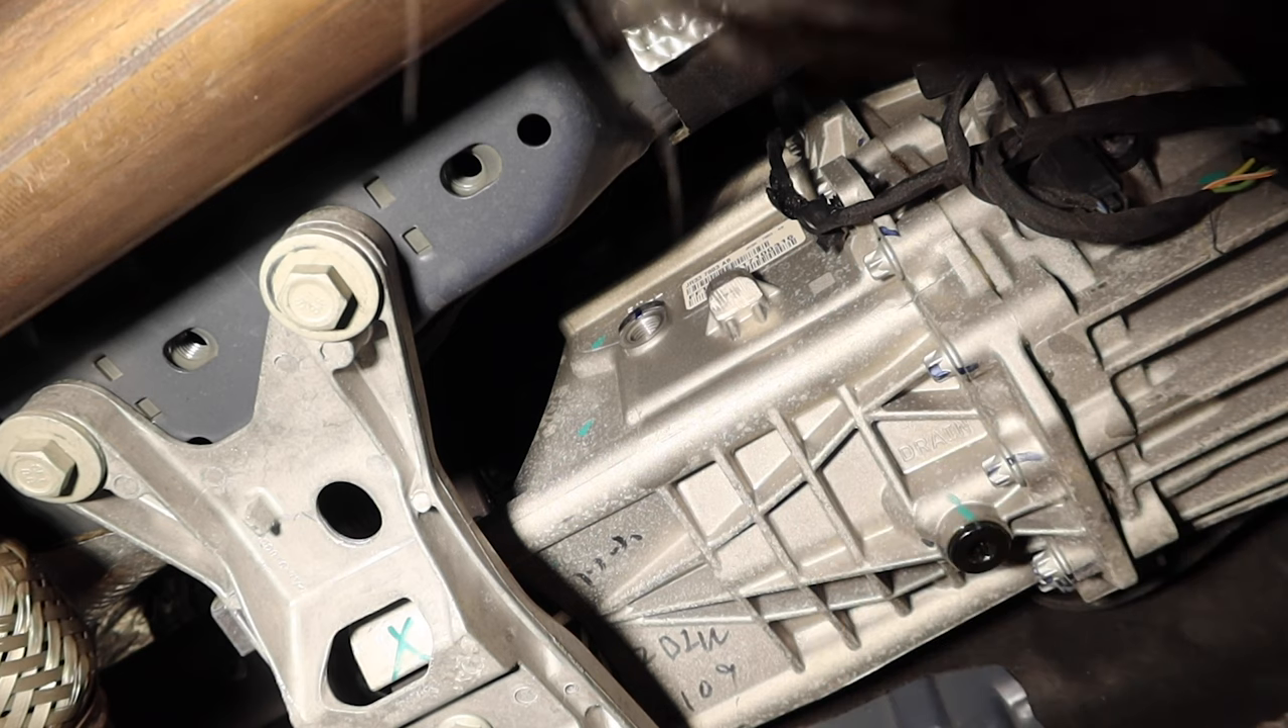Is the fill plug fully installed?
No.